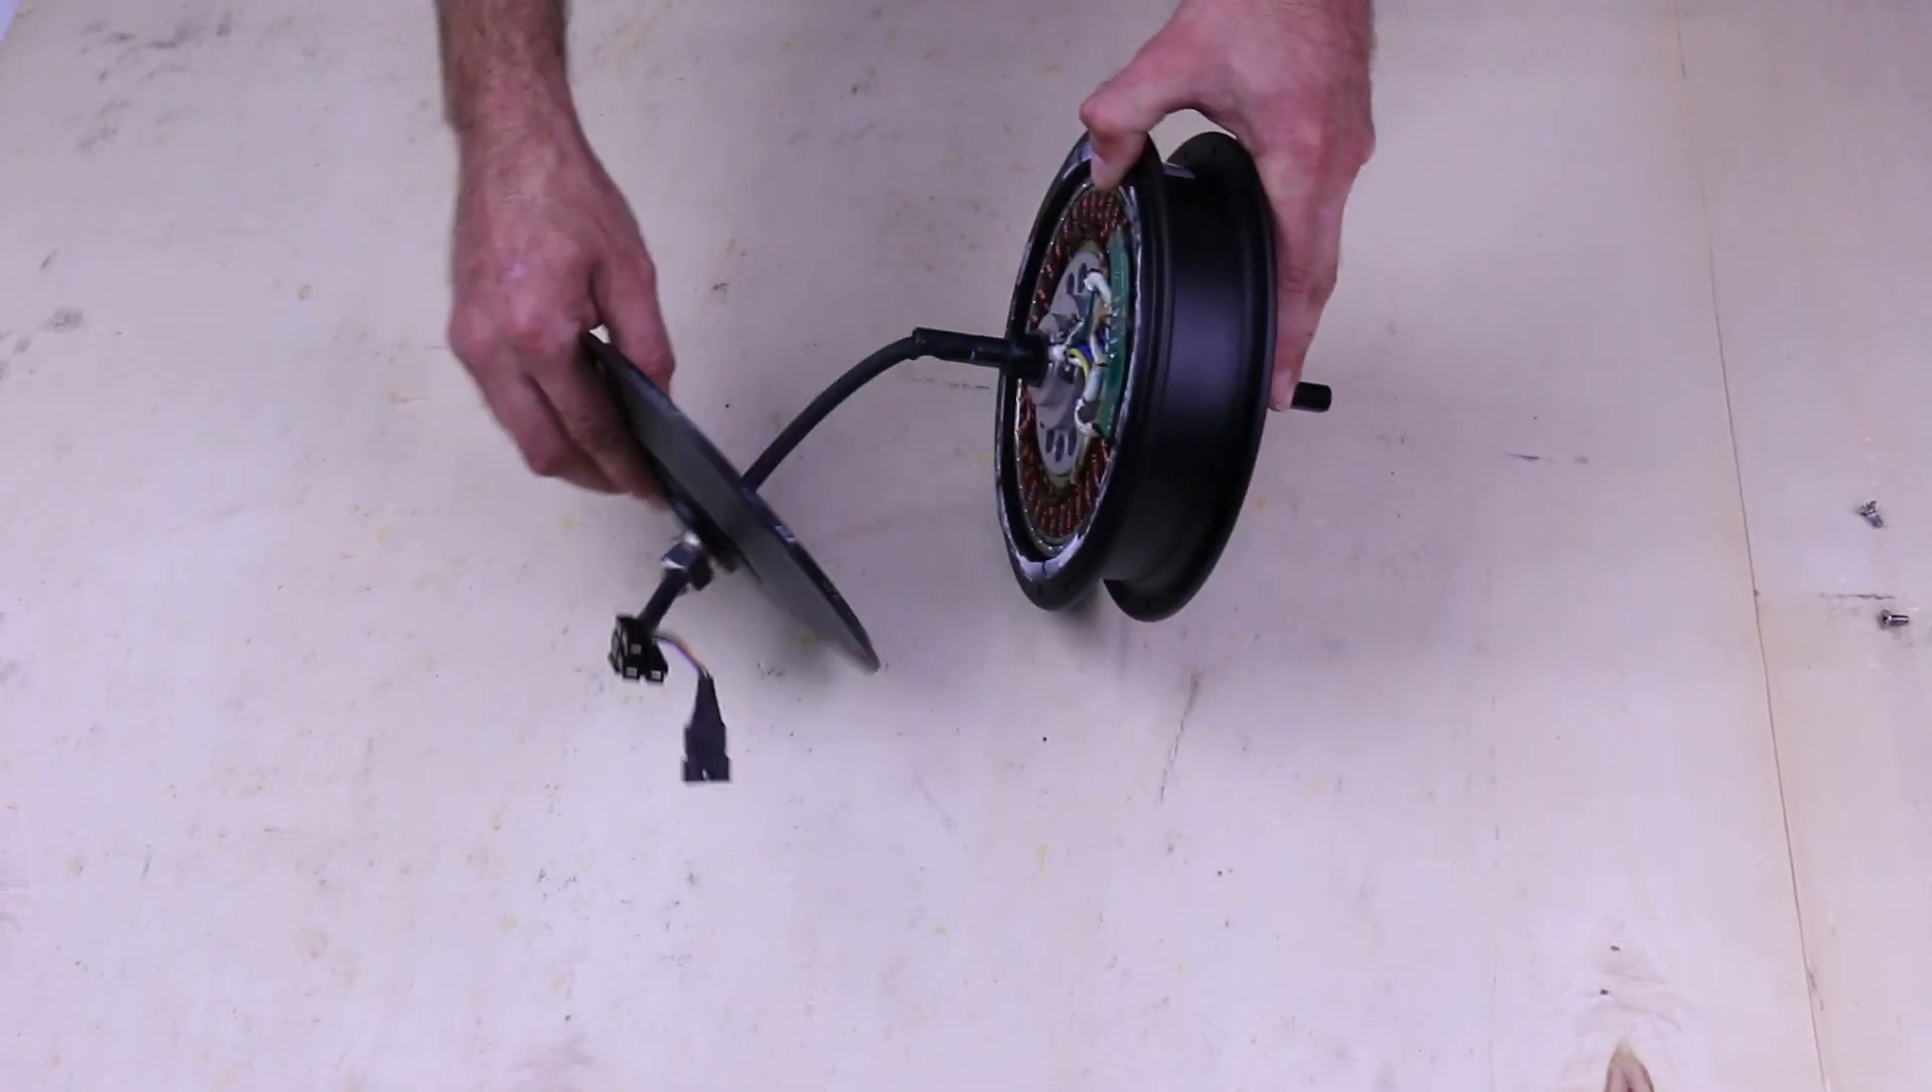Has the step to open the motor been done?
Yes.